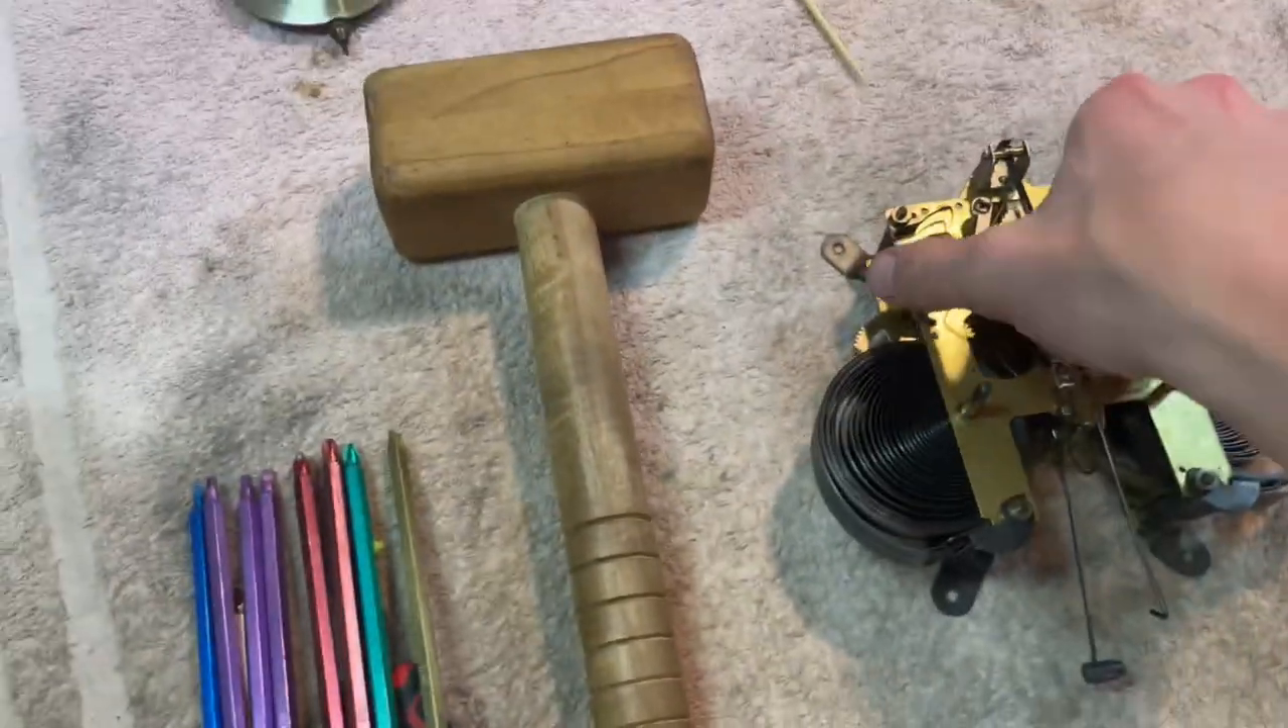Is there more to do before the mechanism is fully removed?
No.